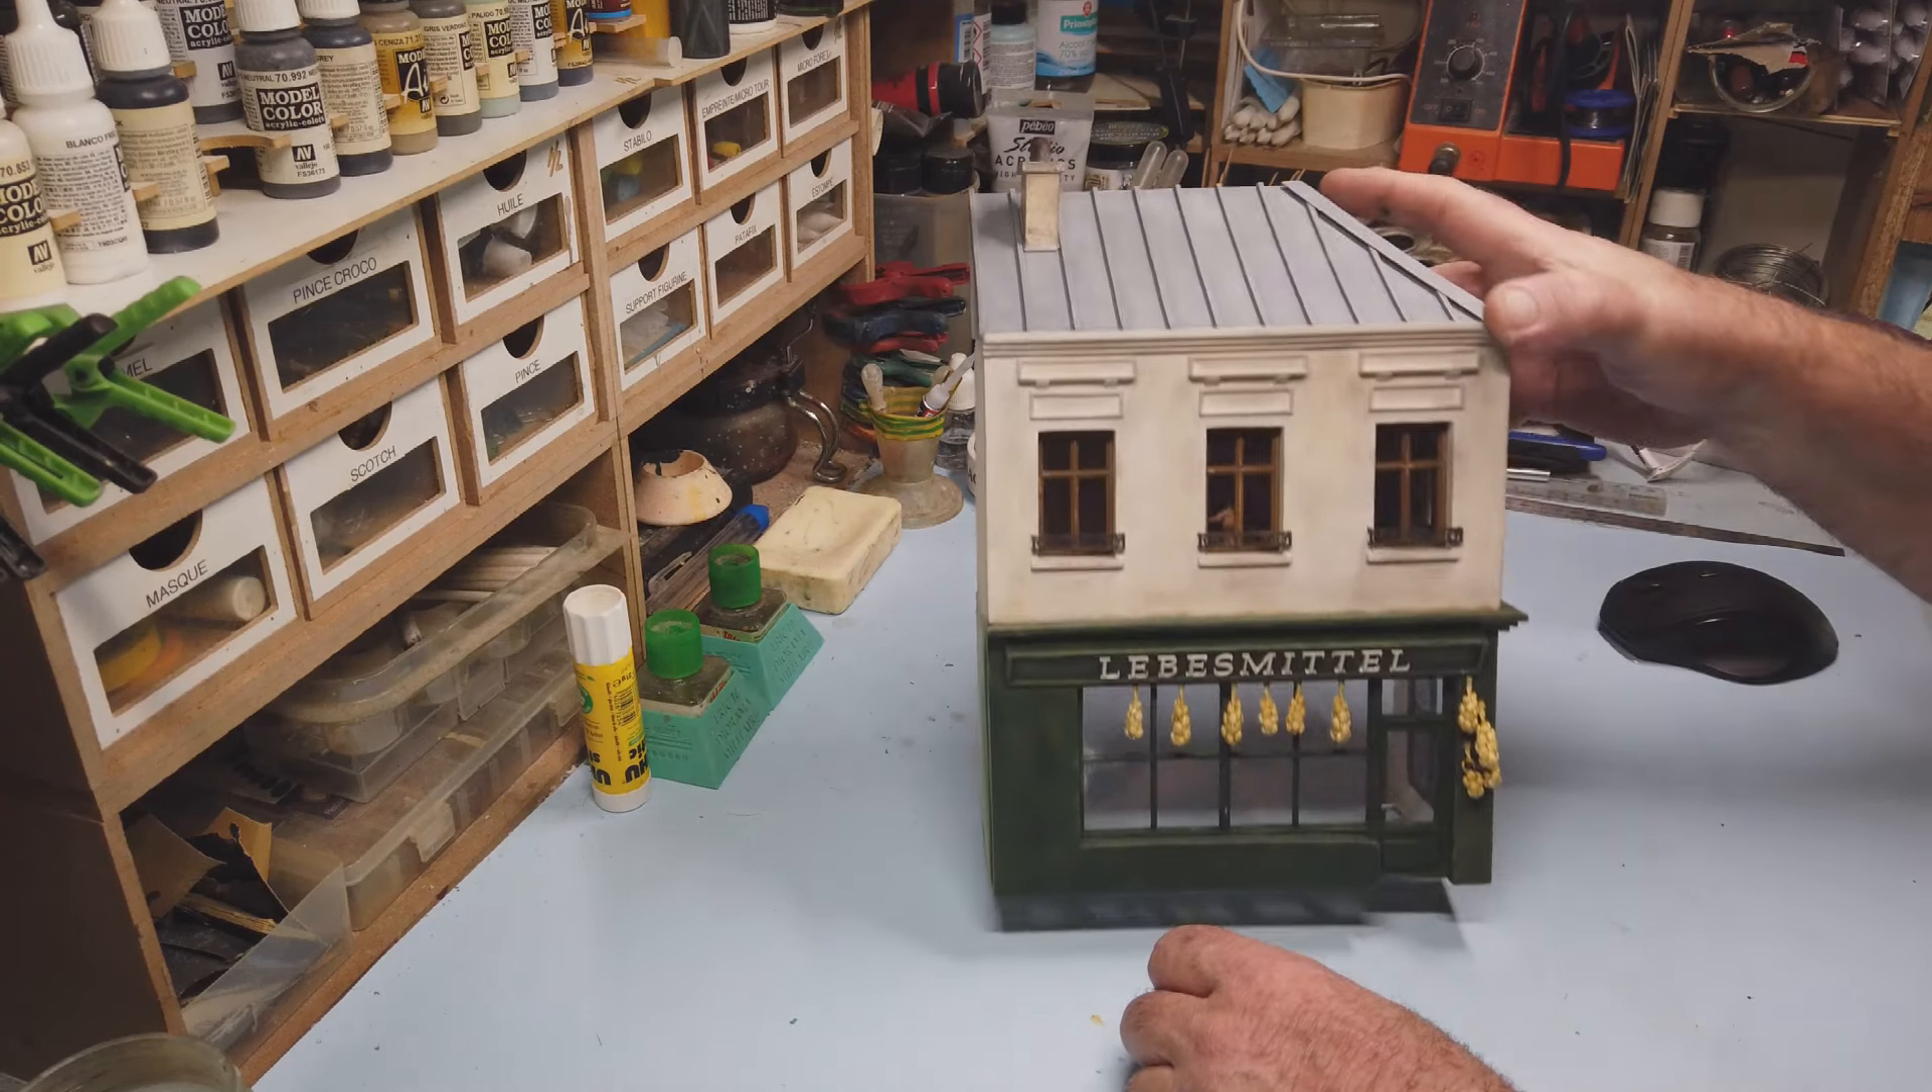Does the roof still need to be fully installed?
No.